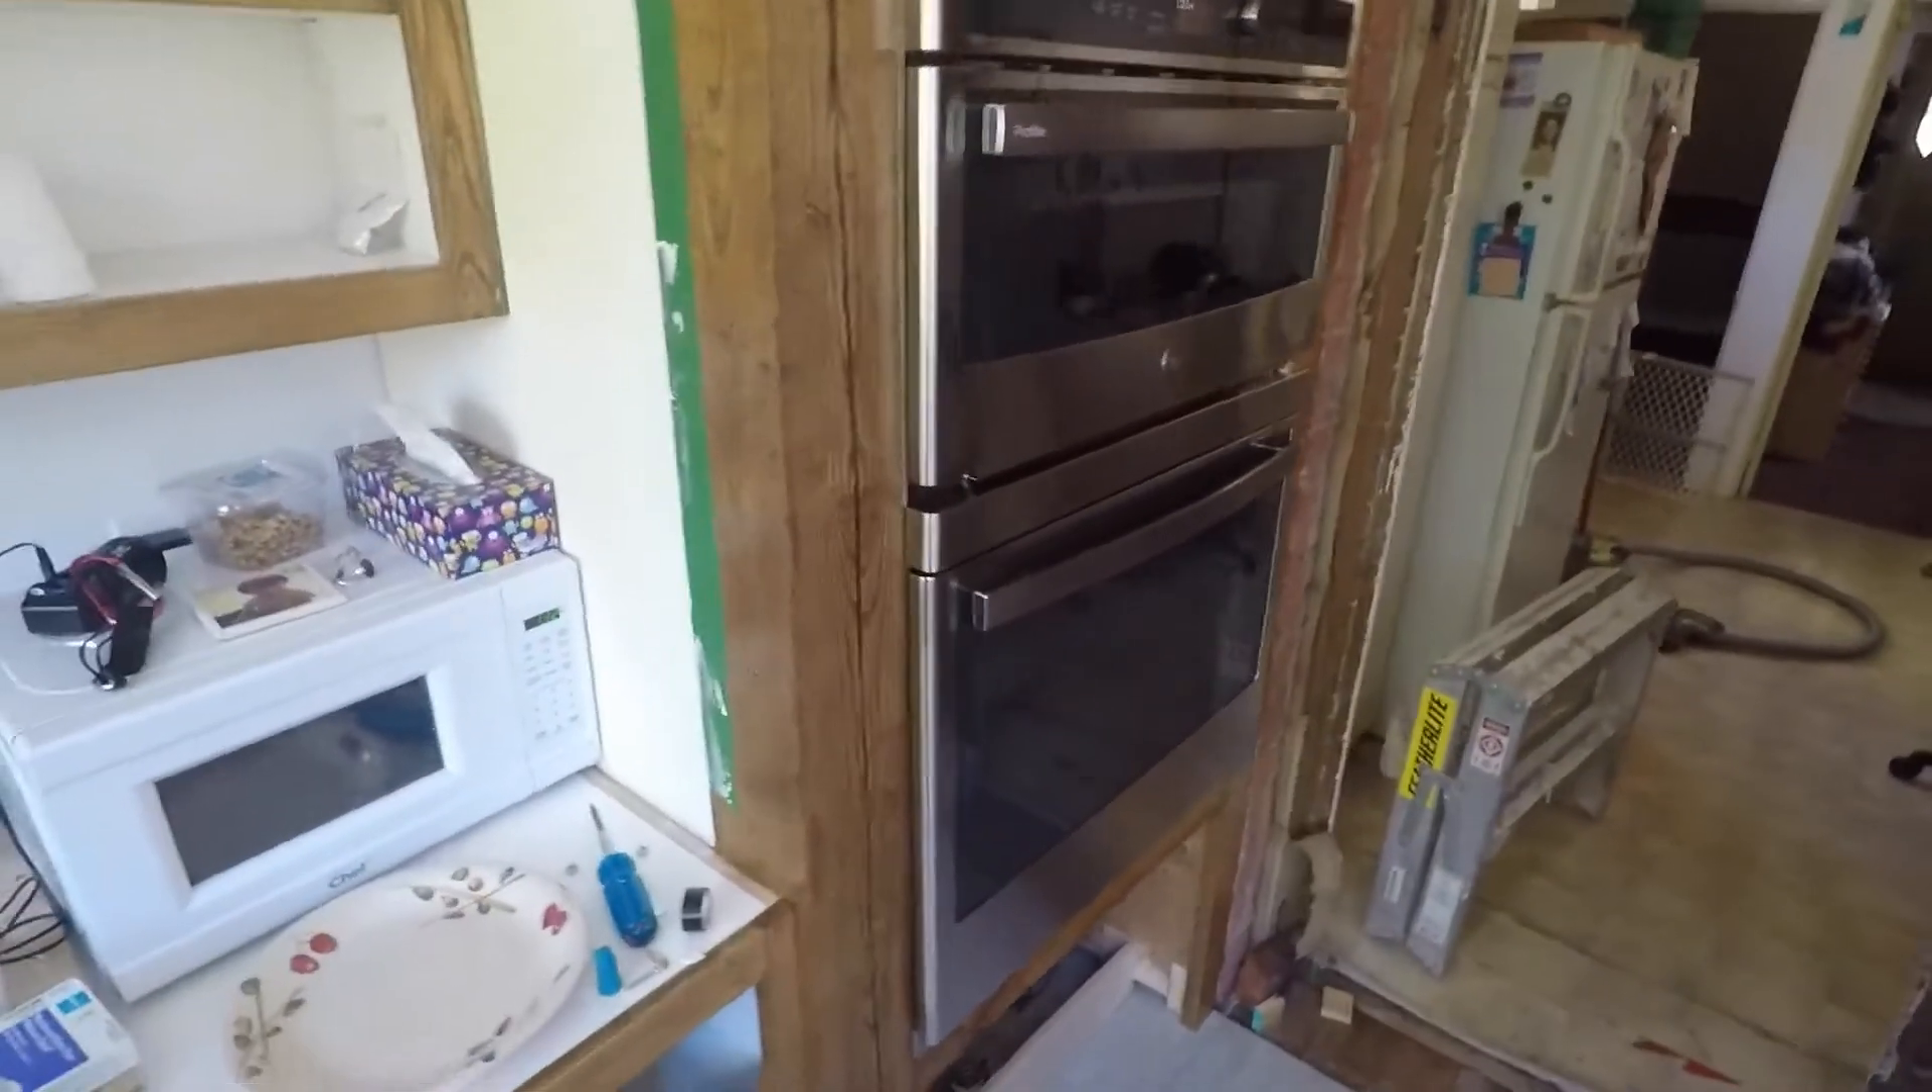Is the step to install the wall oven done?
Yes.